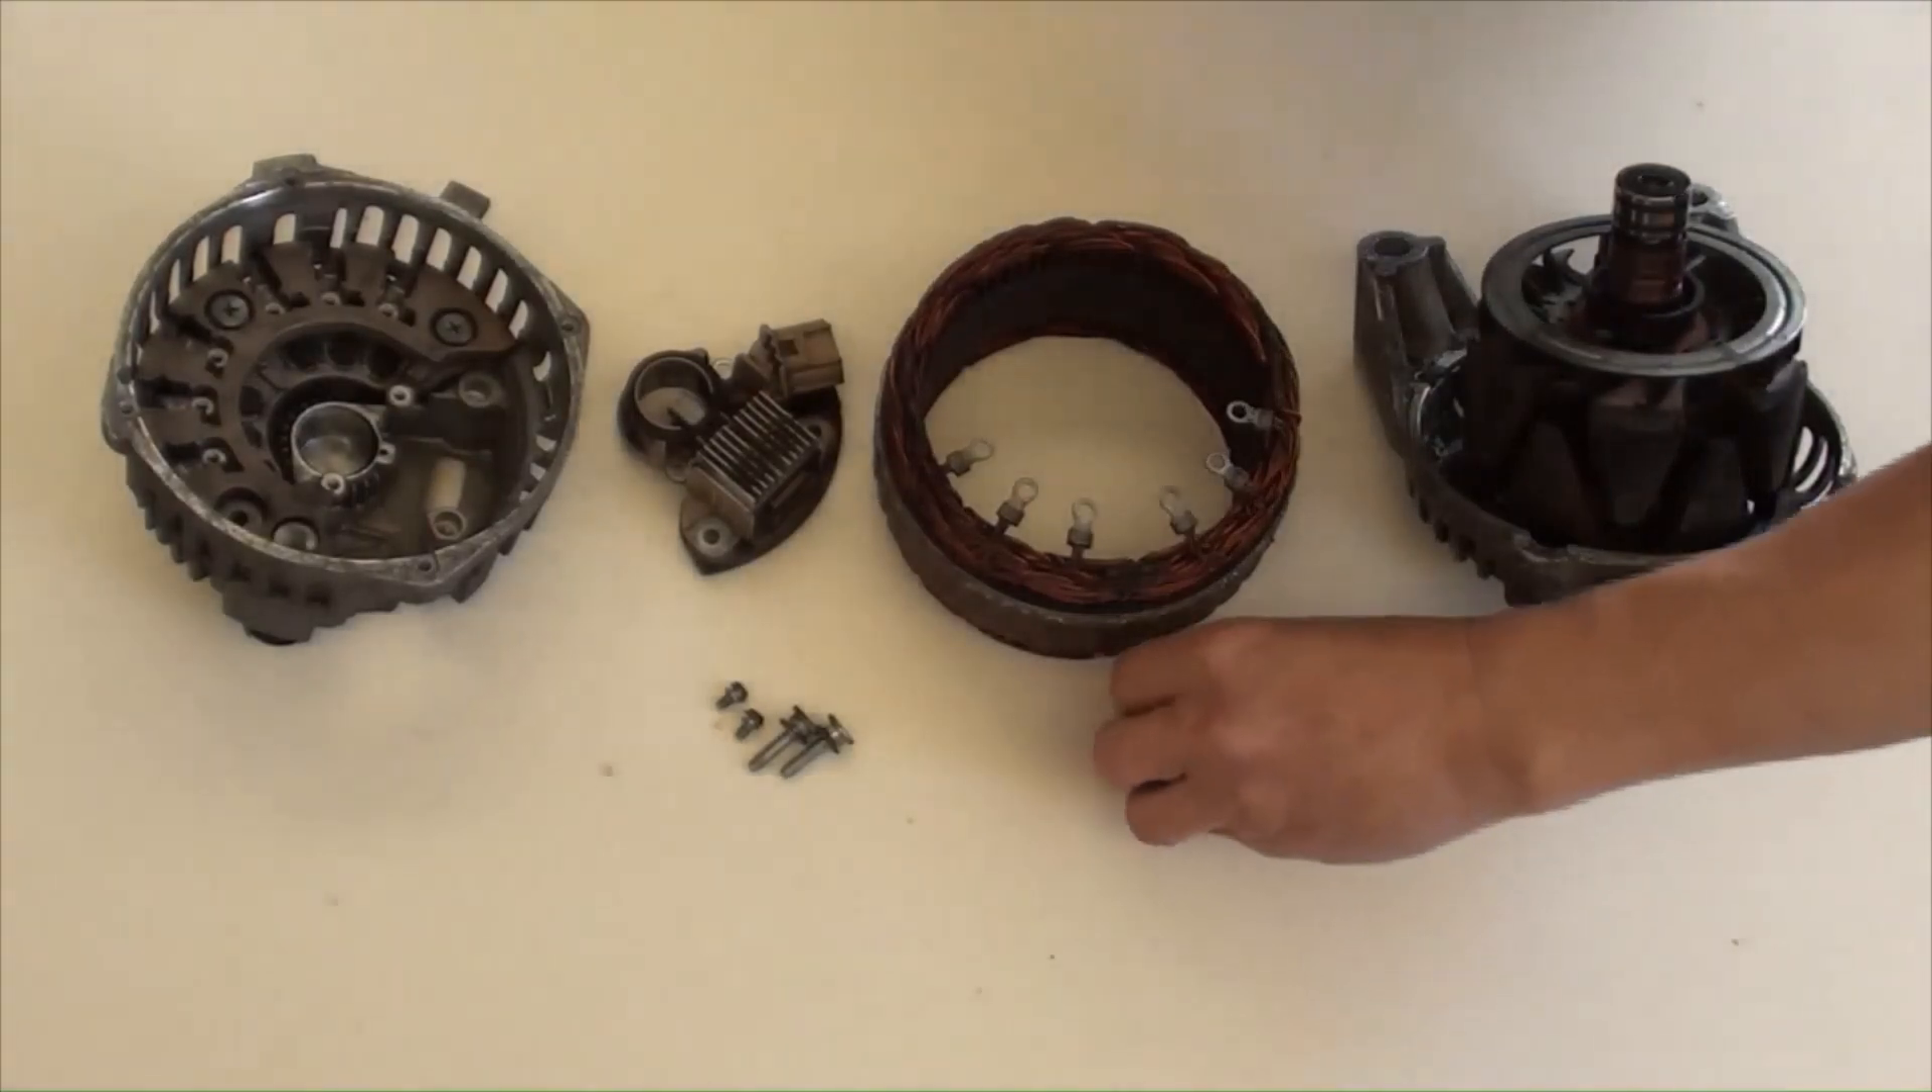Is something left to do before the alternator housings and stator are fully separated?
No.